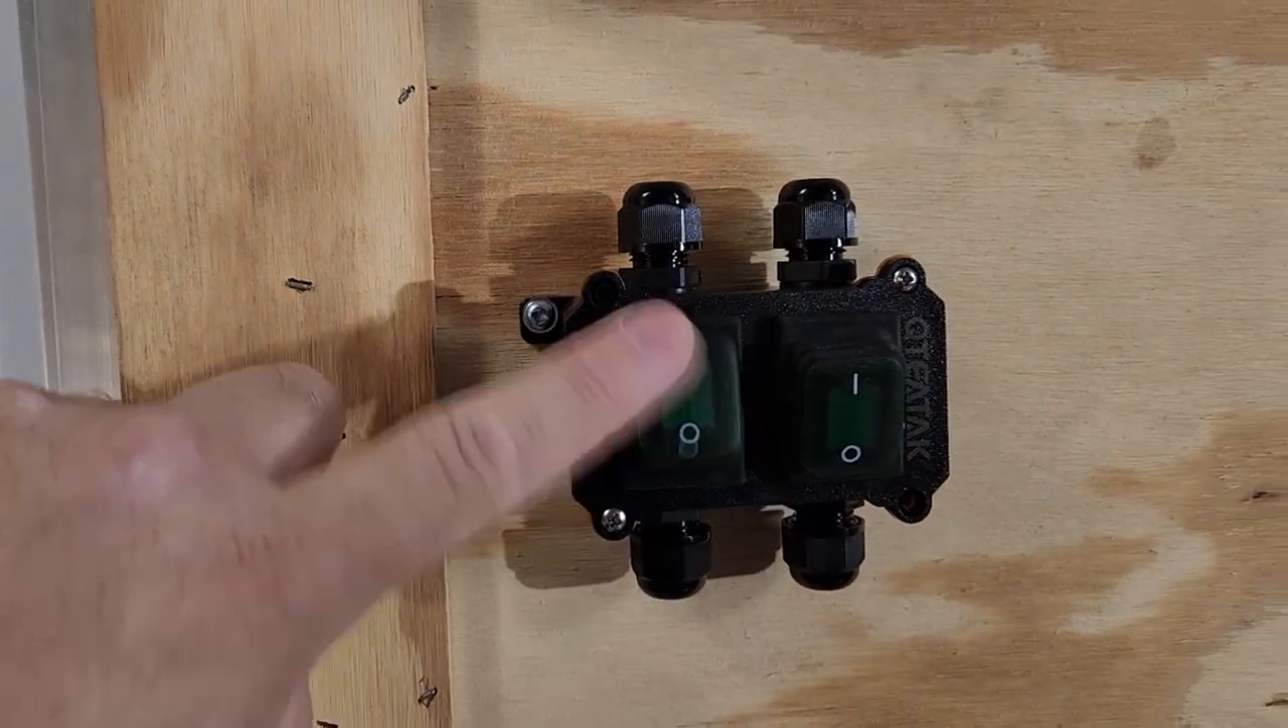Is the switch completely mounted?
Yes.